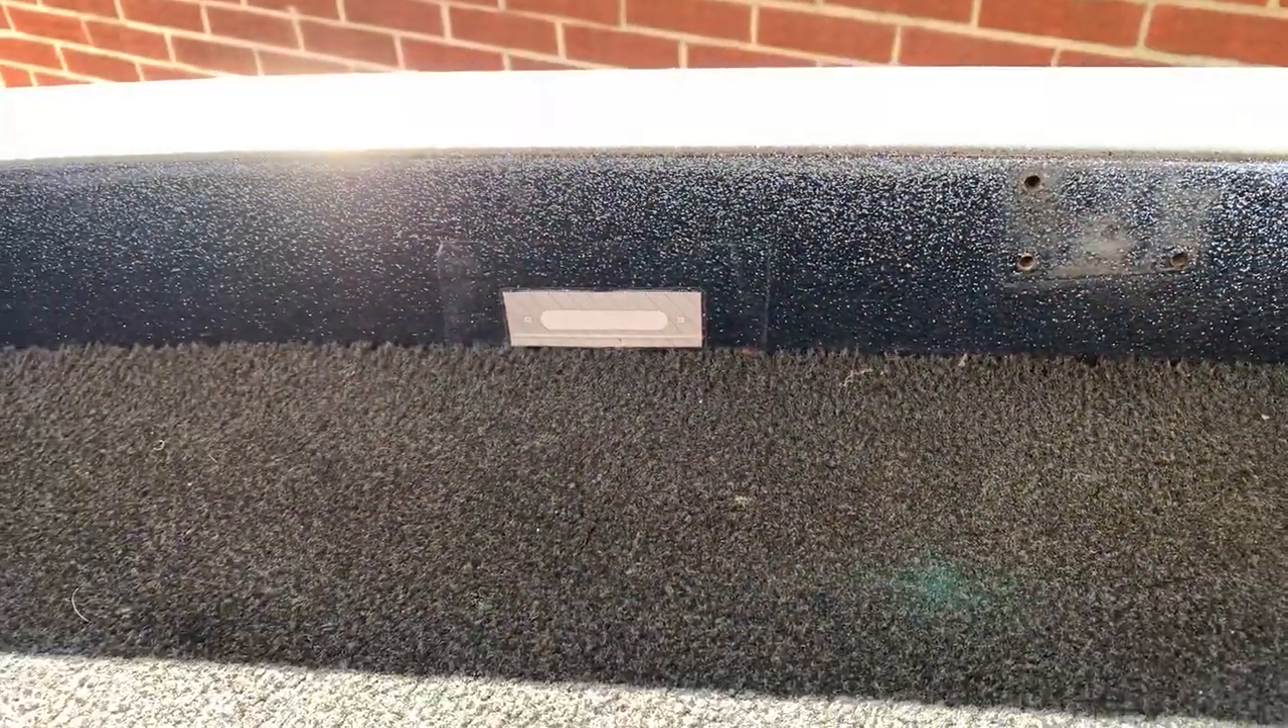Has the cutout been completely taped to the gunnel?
Yes.